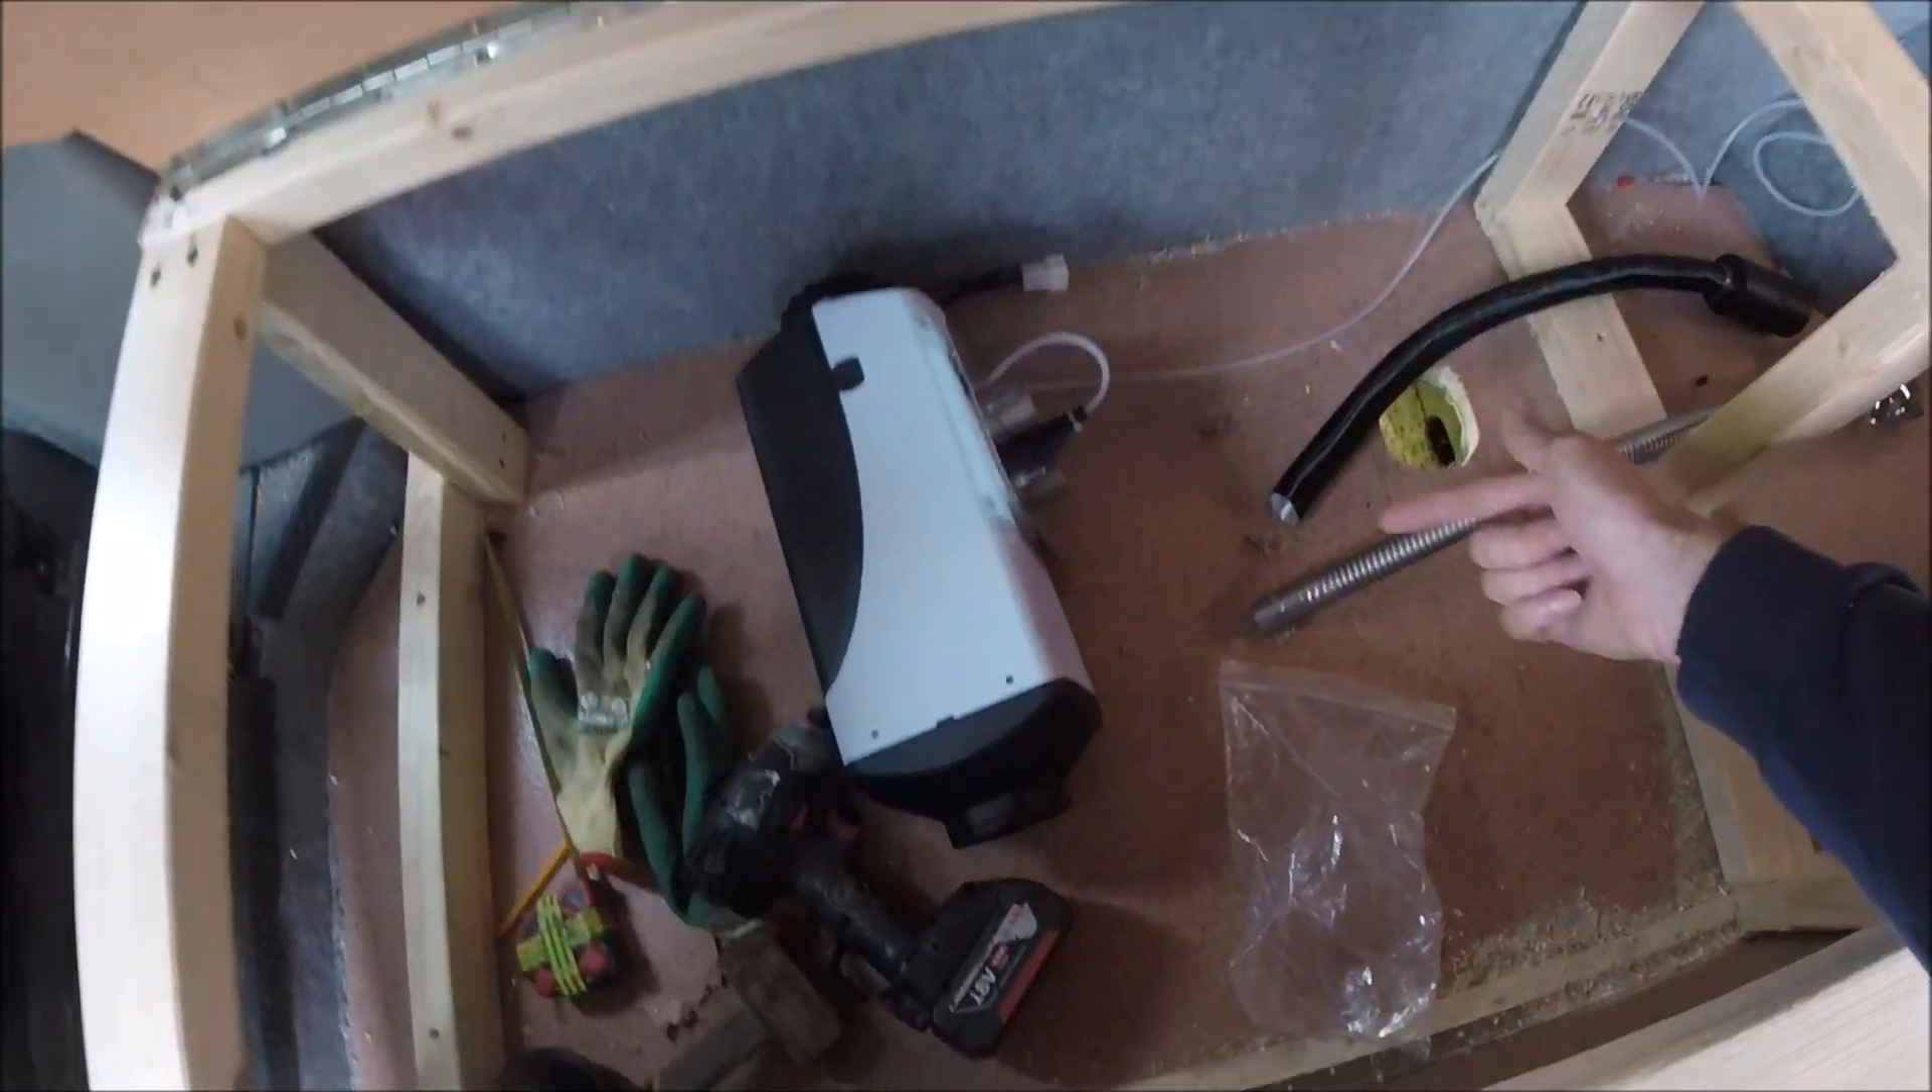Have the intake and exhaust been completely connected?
No.